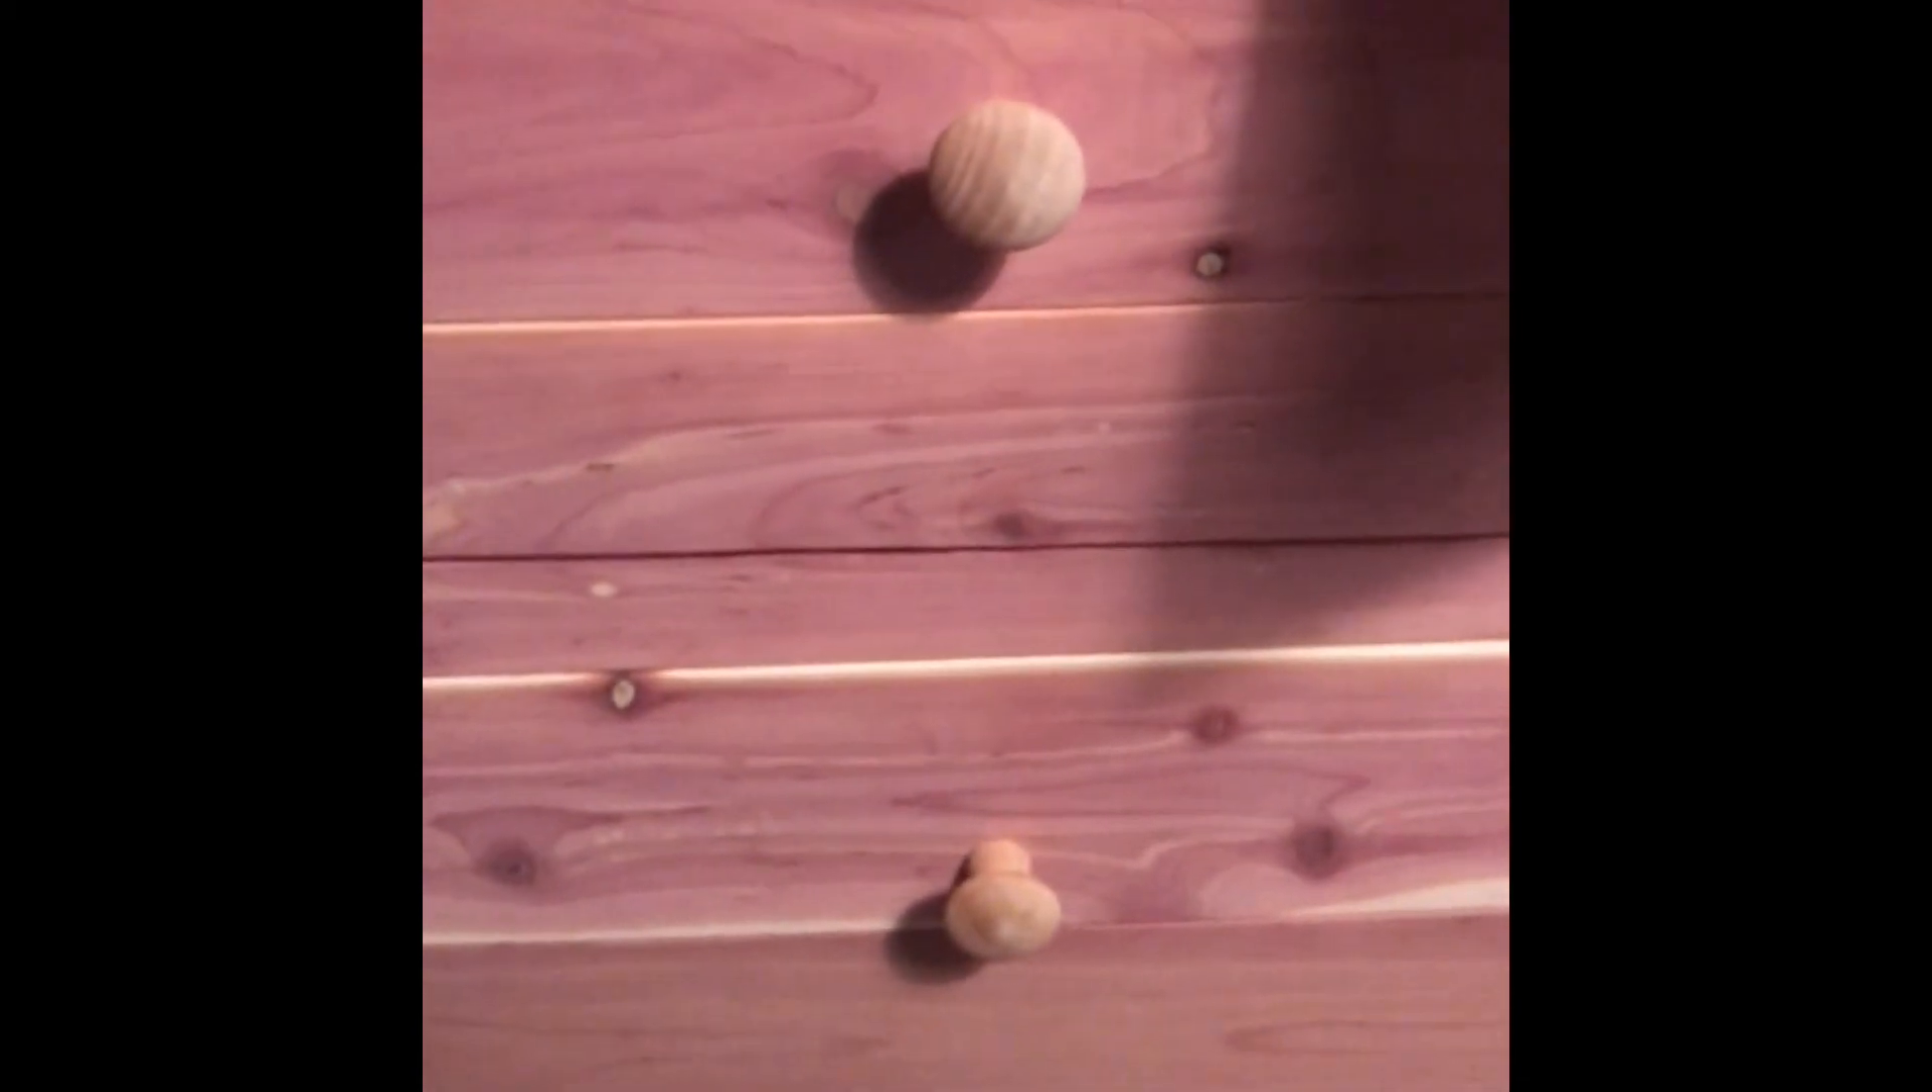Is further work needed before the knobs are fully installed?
No.